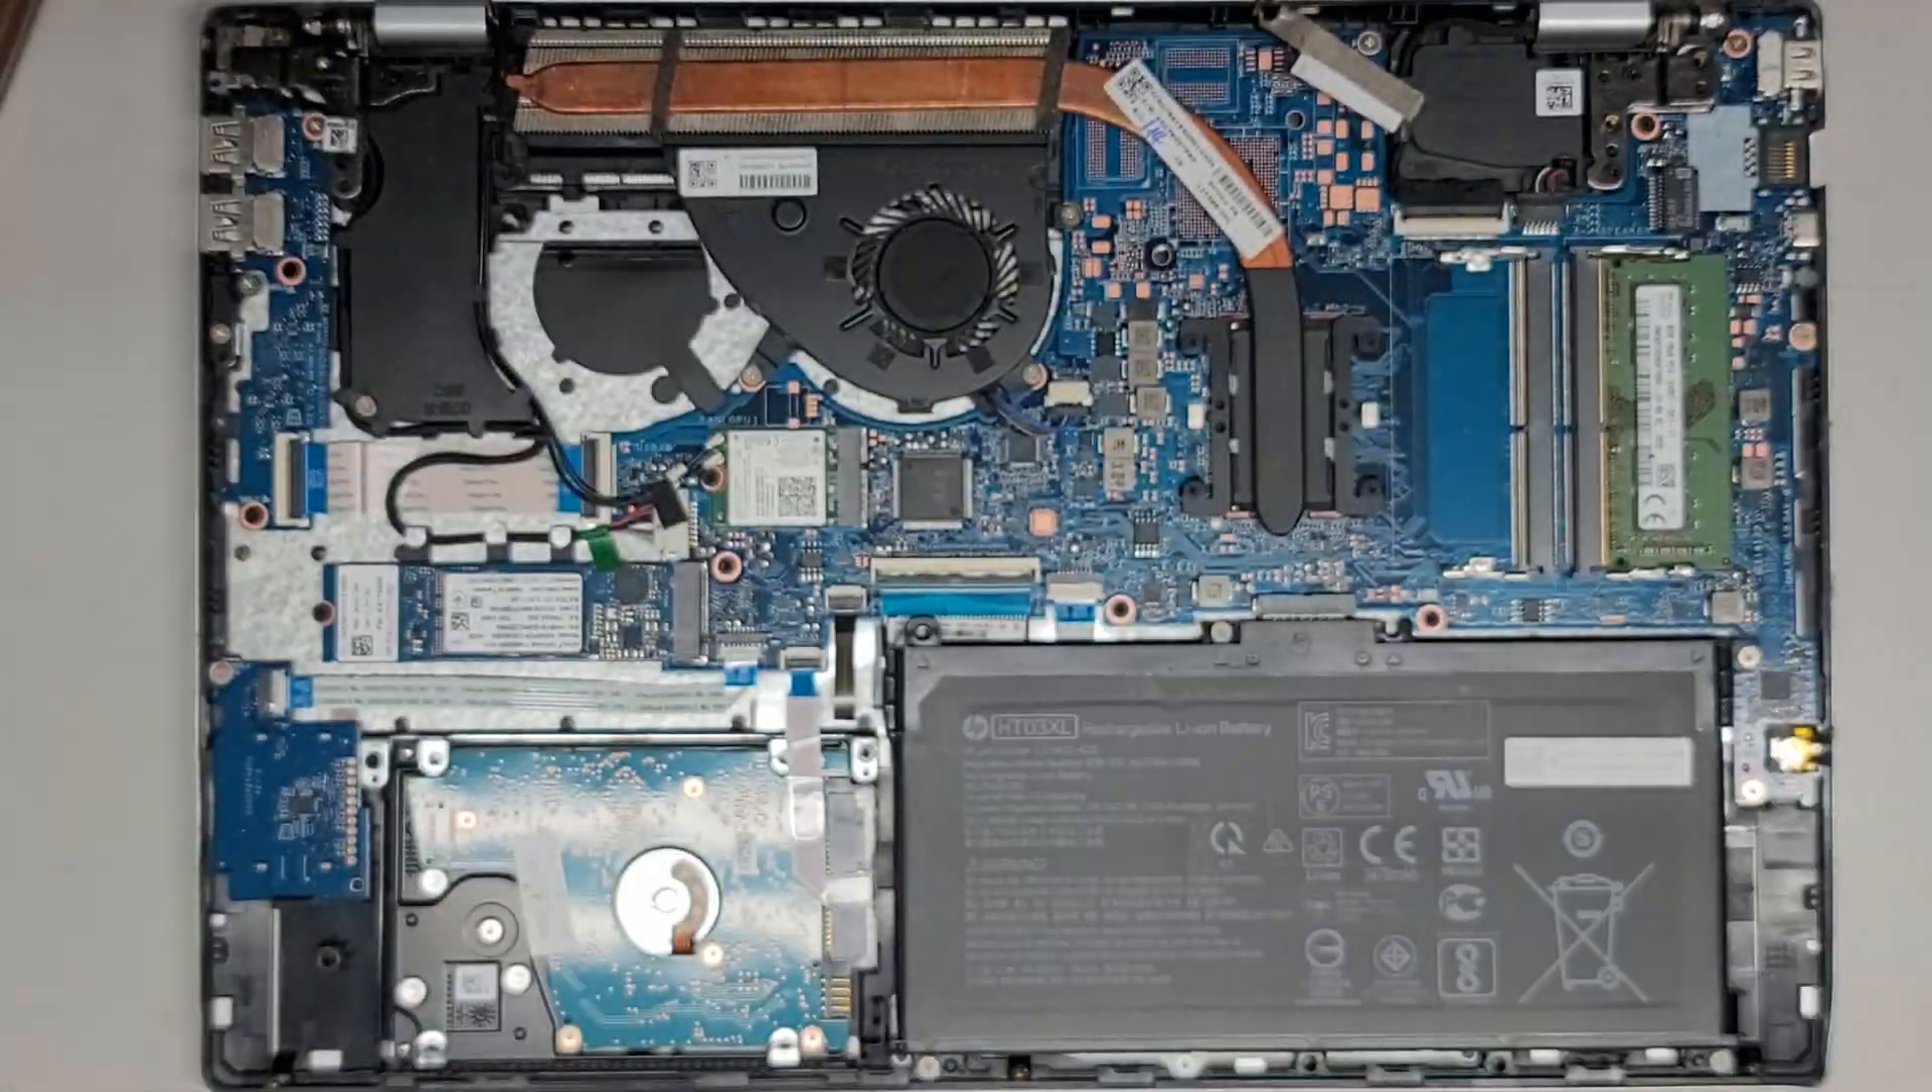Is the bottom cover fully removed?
Yes.